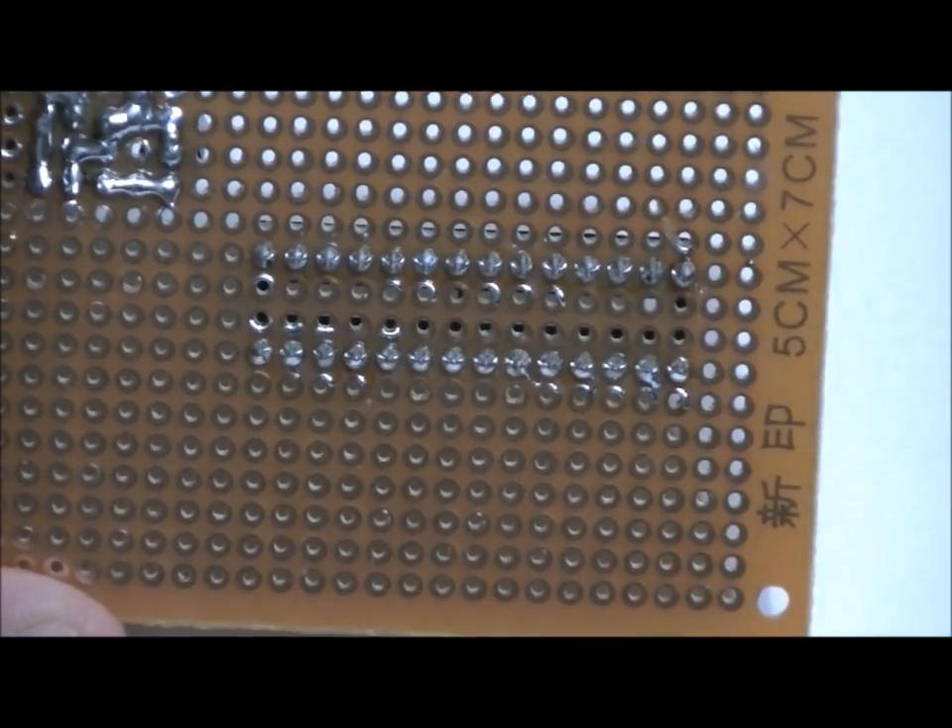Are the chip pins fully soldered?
Yes.